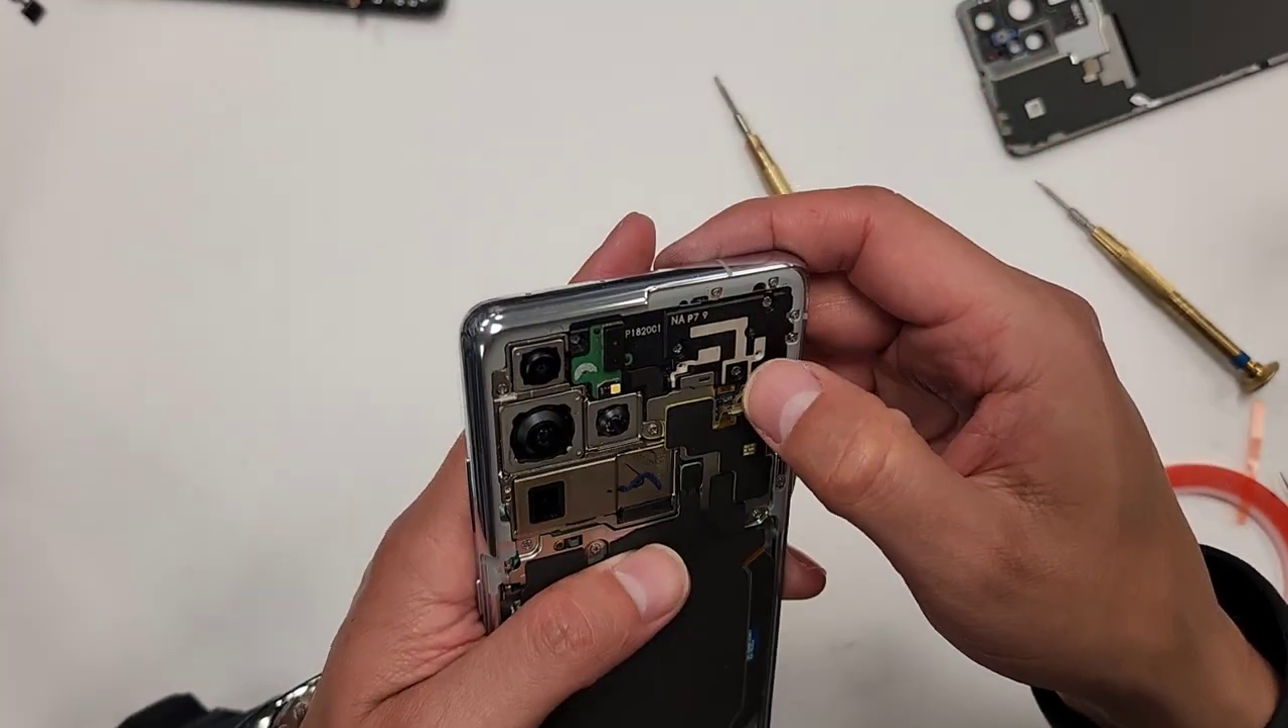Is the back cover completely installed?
No.